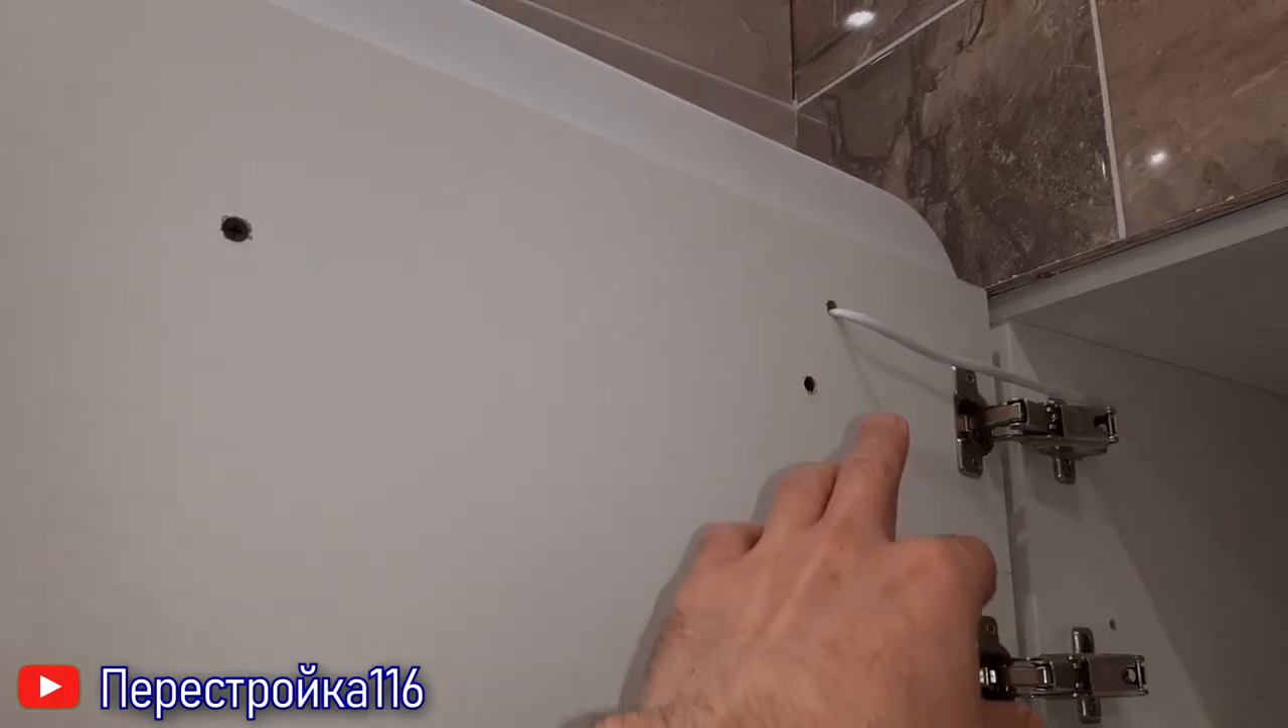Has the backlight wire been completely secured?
No.